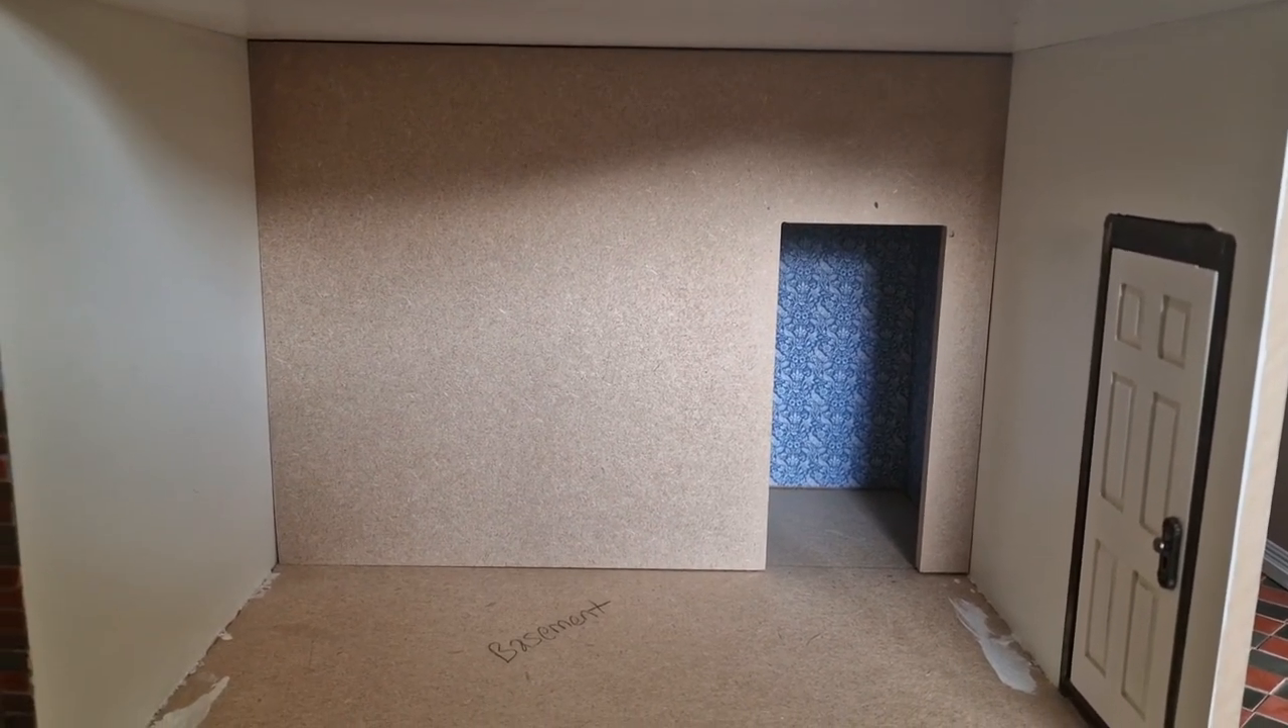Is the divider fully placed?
Yes.